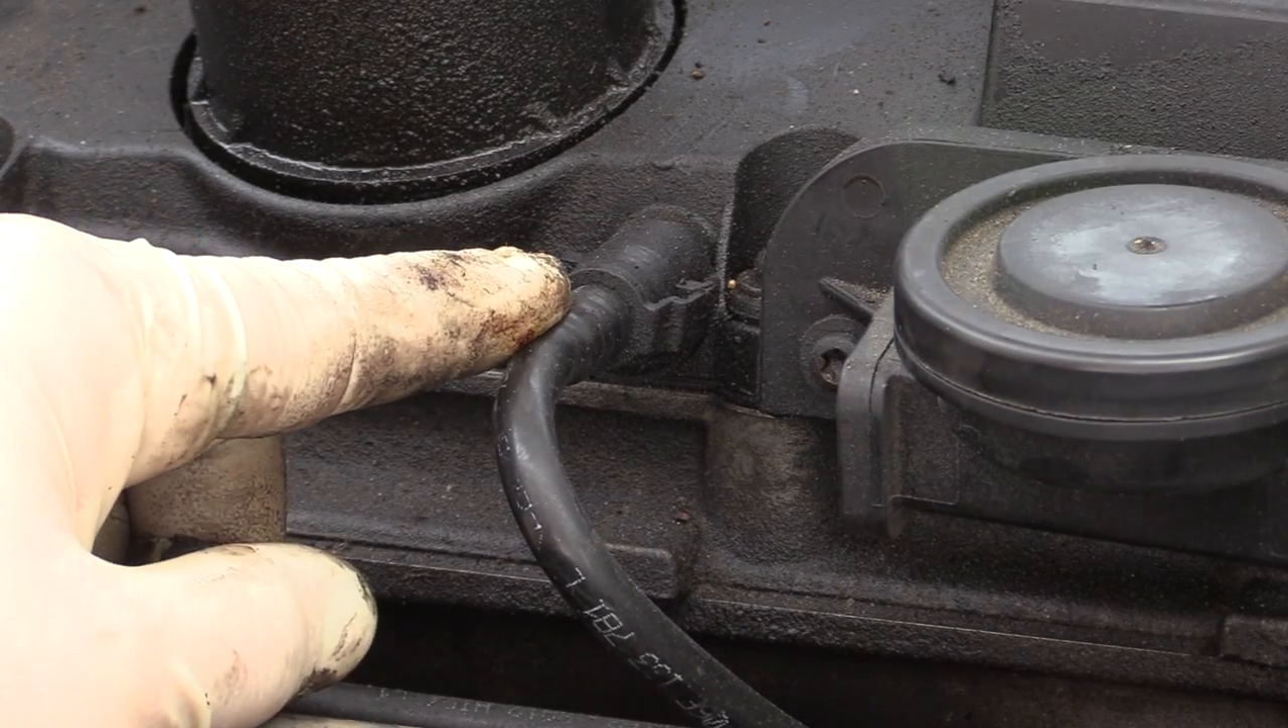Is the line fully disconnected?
No.